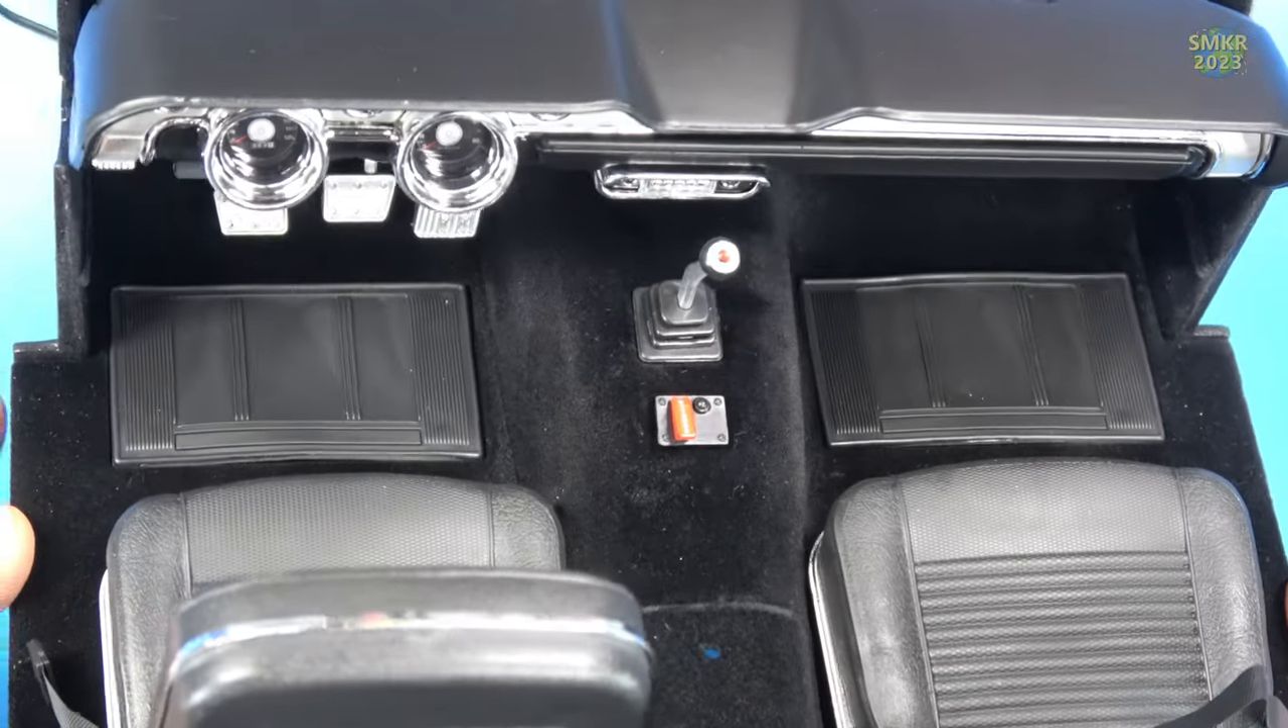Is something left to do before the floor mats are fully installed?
No.